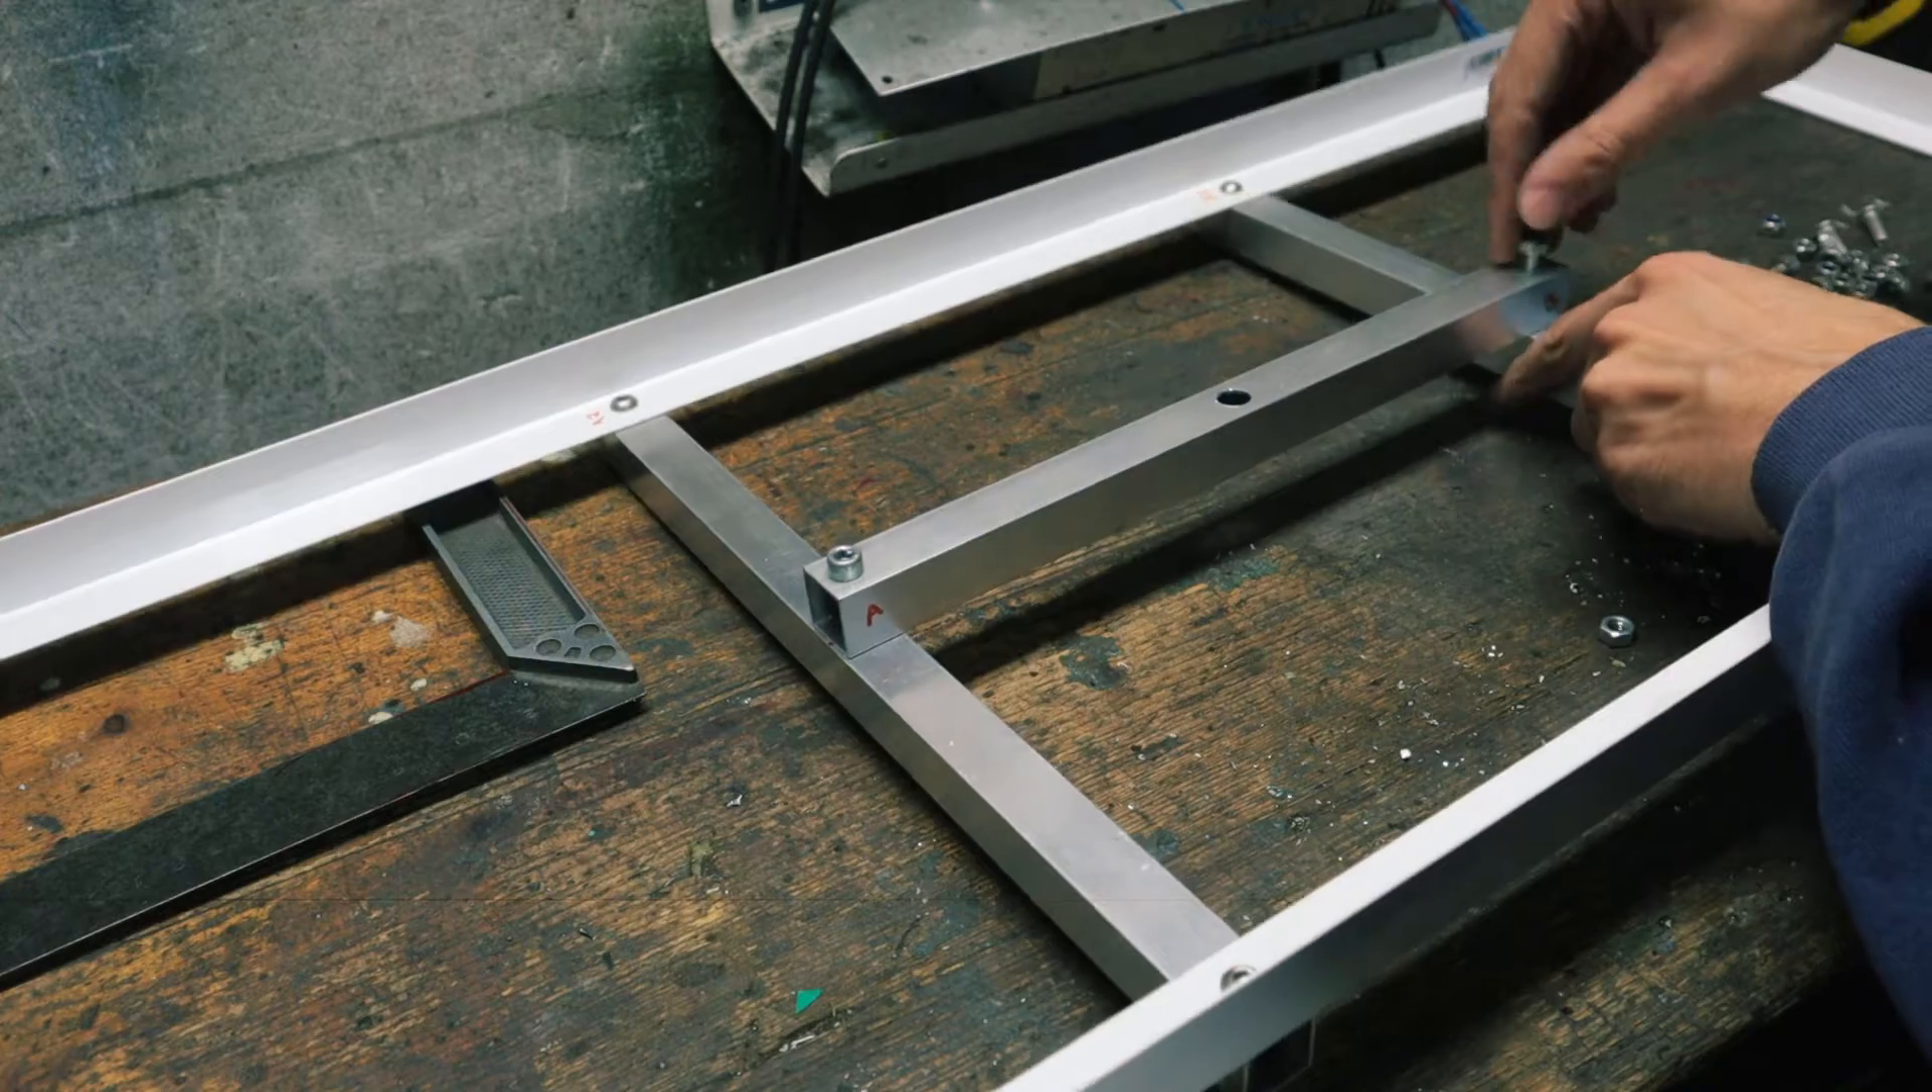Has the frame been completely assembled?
No.